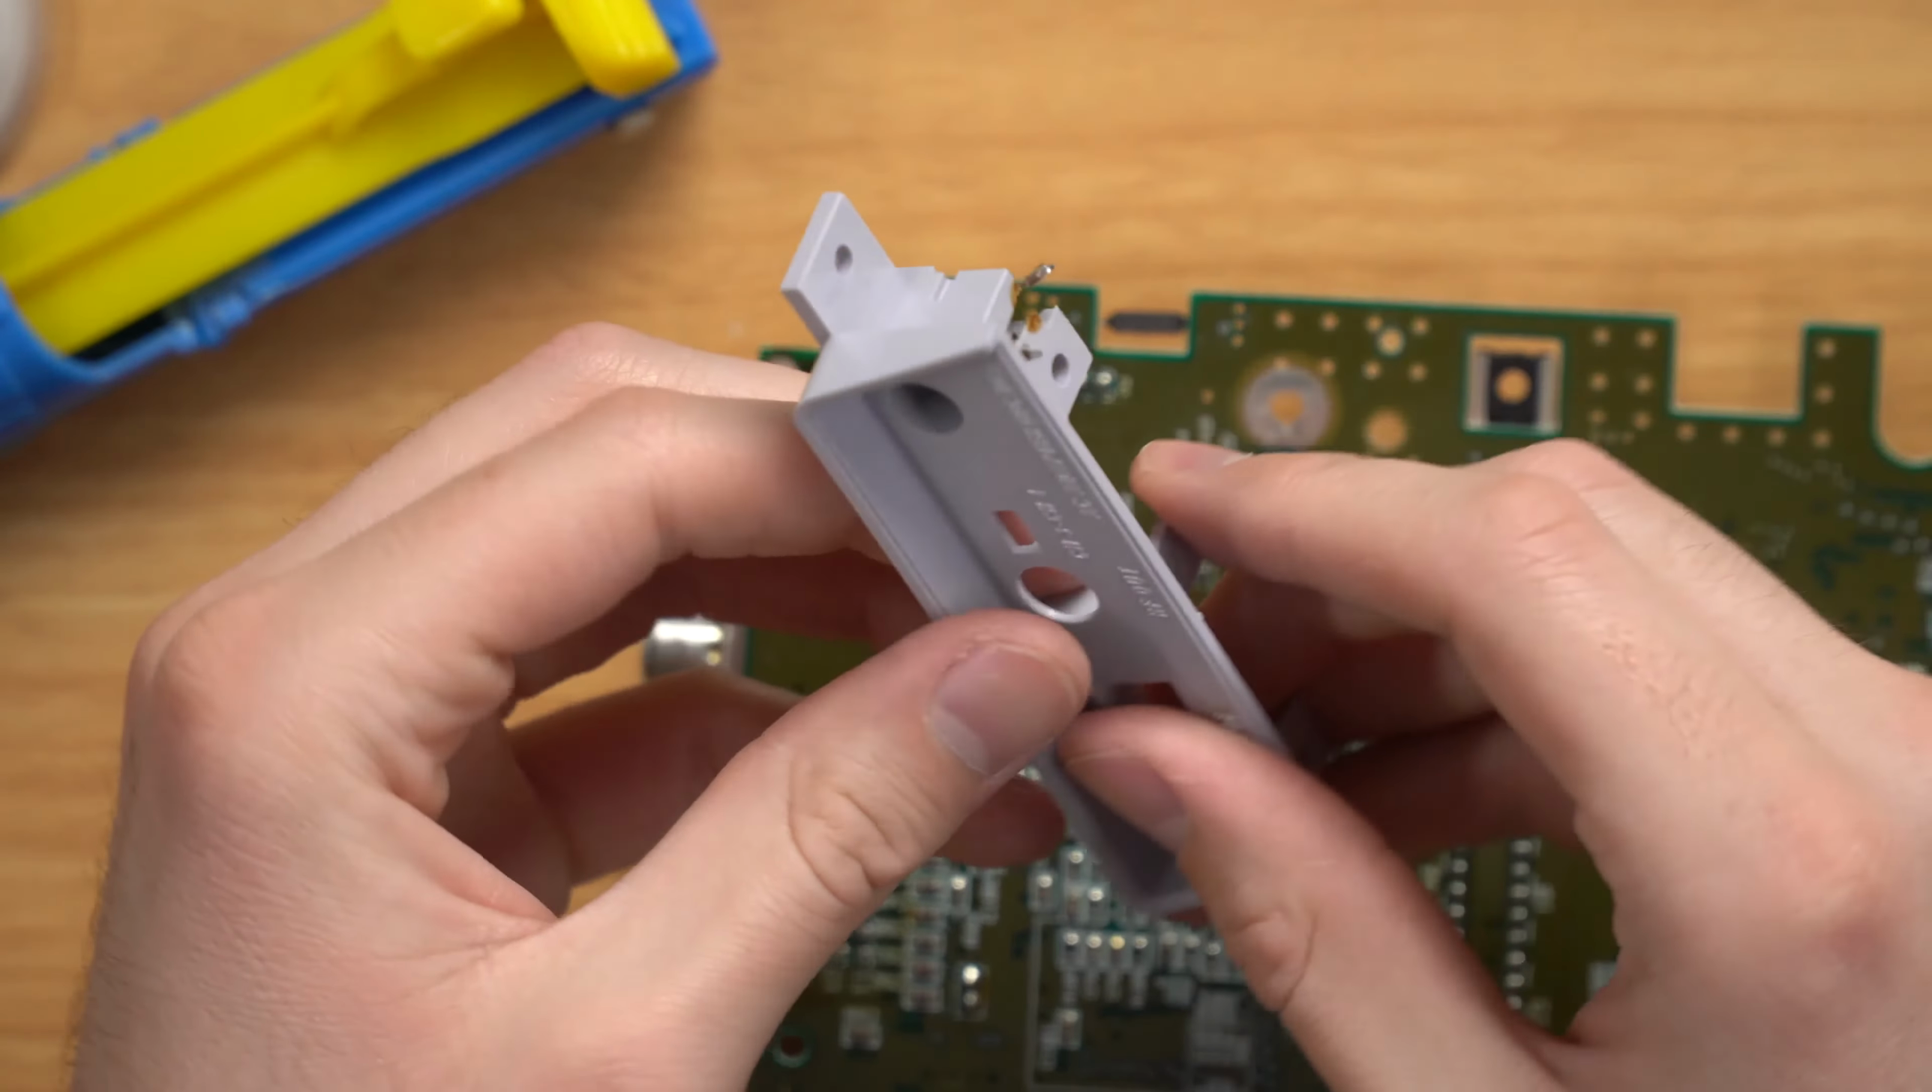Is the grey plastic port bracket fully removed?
Yes.